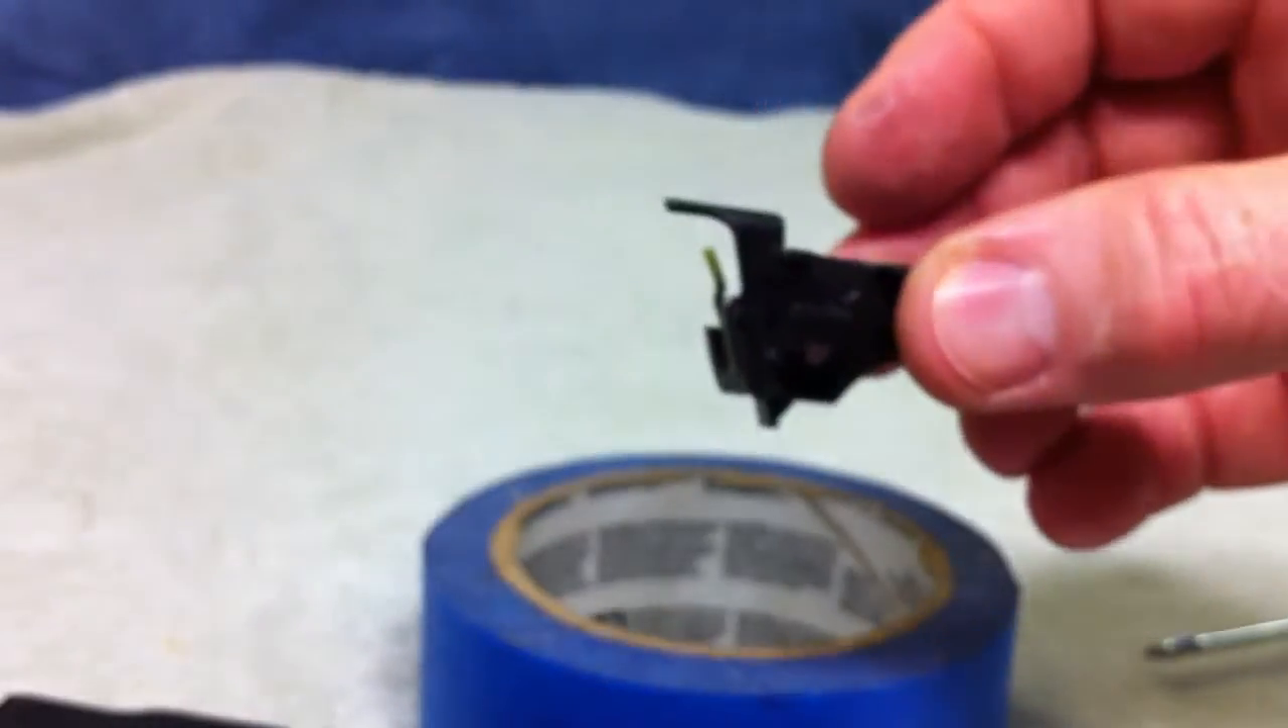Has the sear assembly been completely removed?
Yes.